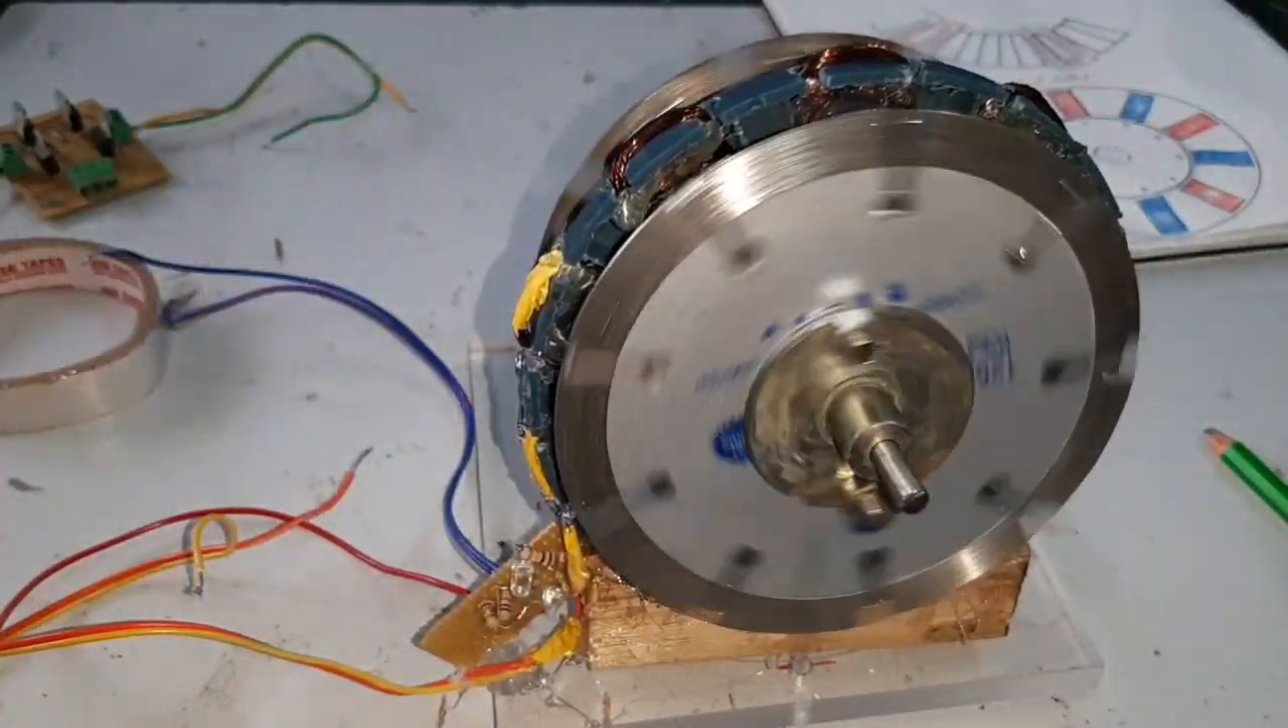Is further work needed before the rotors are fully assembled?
No.